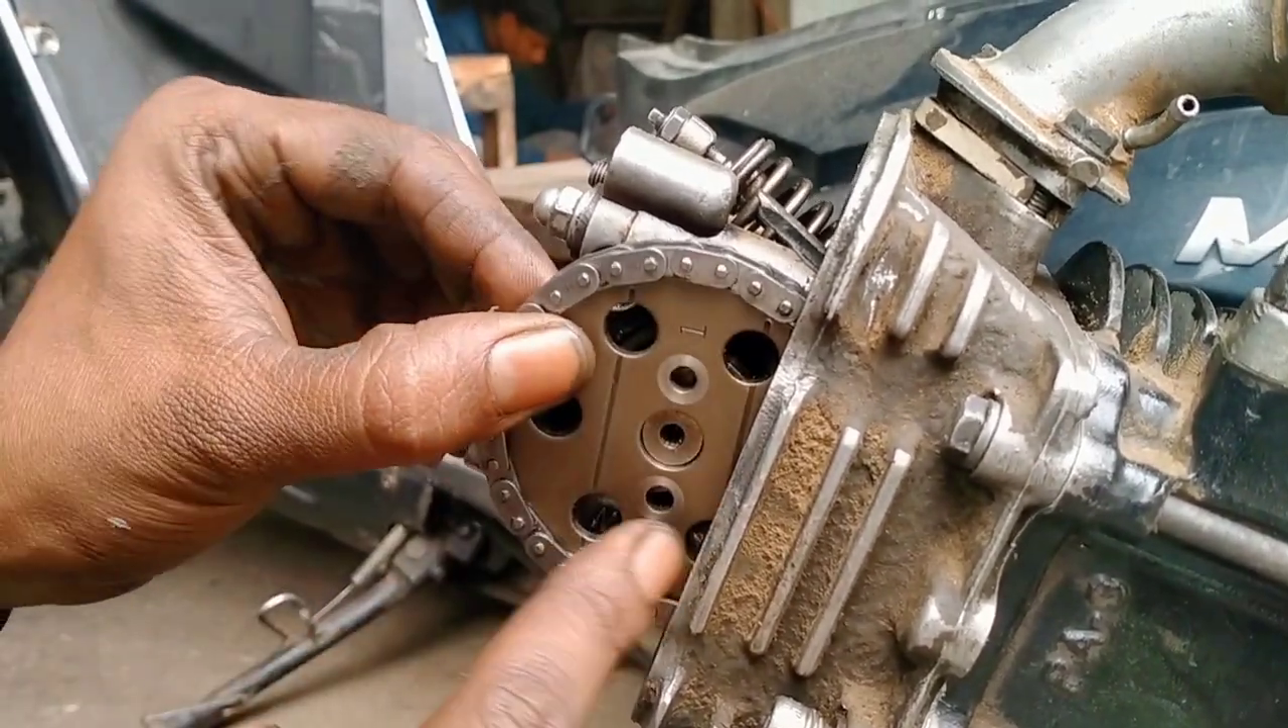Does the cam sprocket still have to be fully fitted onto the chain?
No.